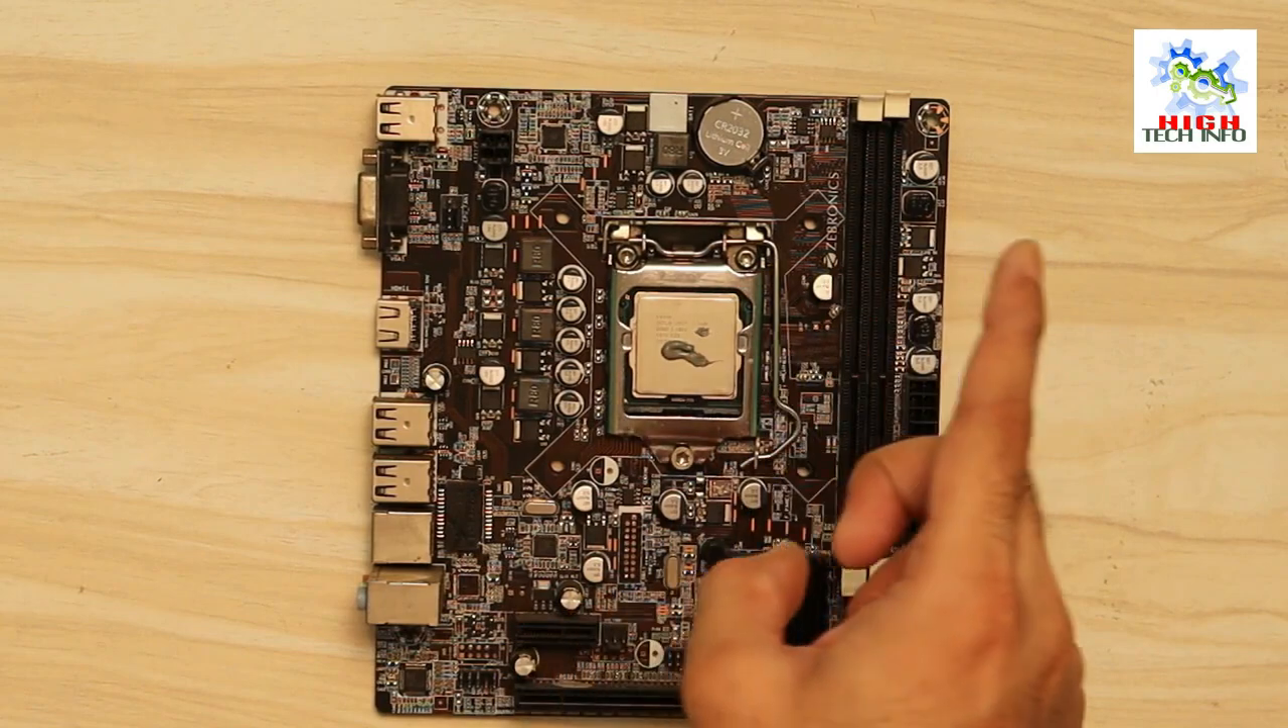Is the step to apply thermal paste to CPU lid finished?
Yes.